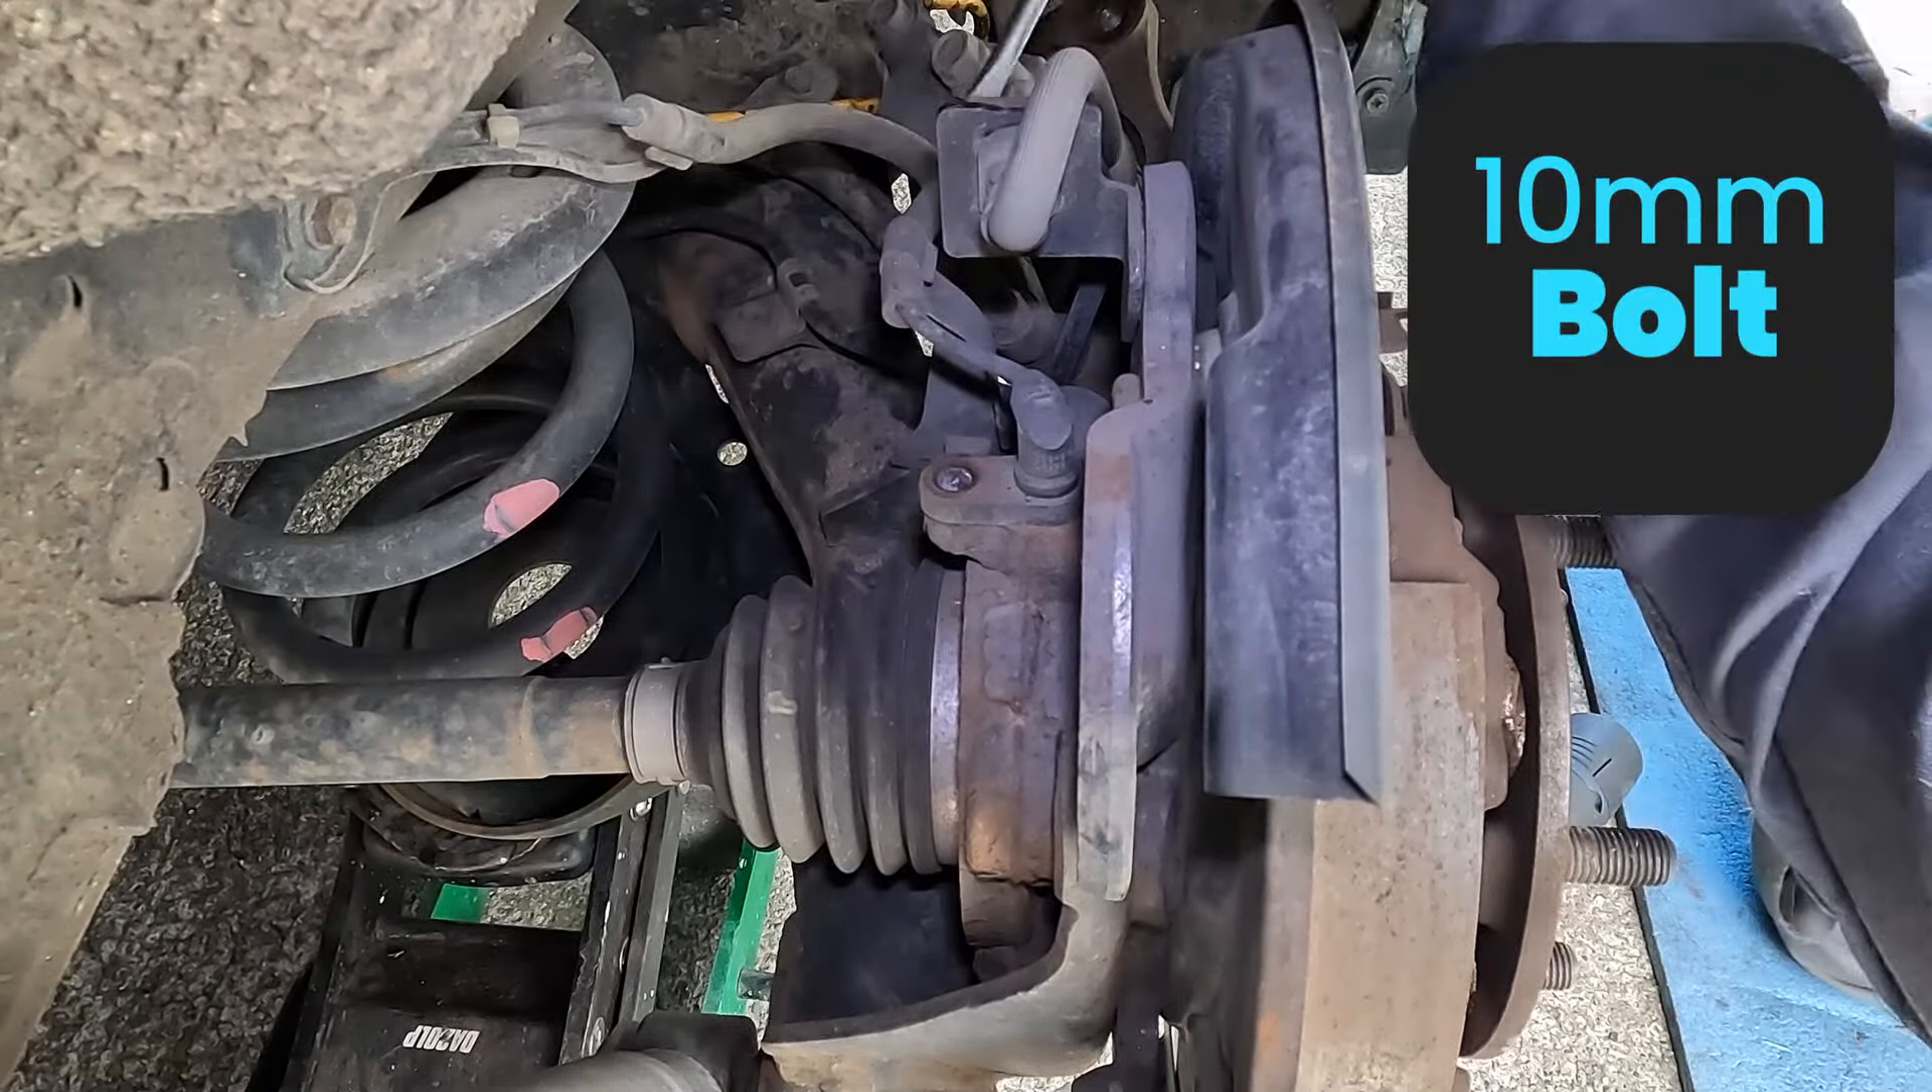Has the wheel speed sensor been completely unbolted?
No.